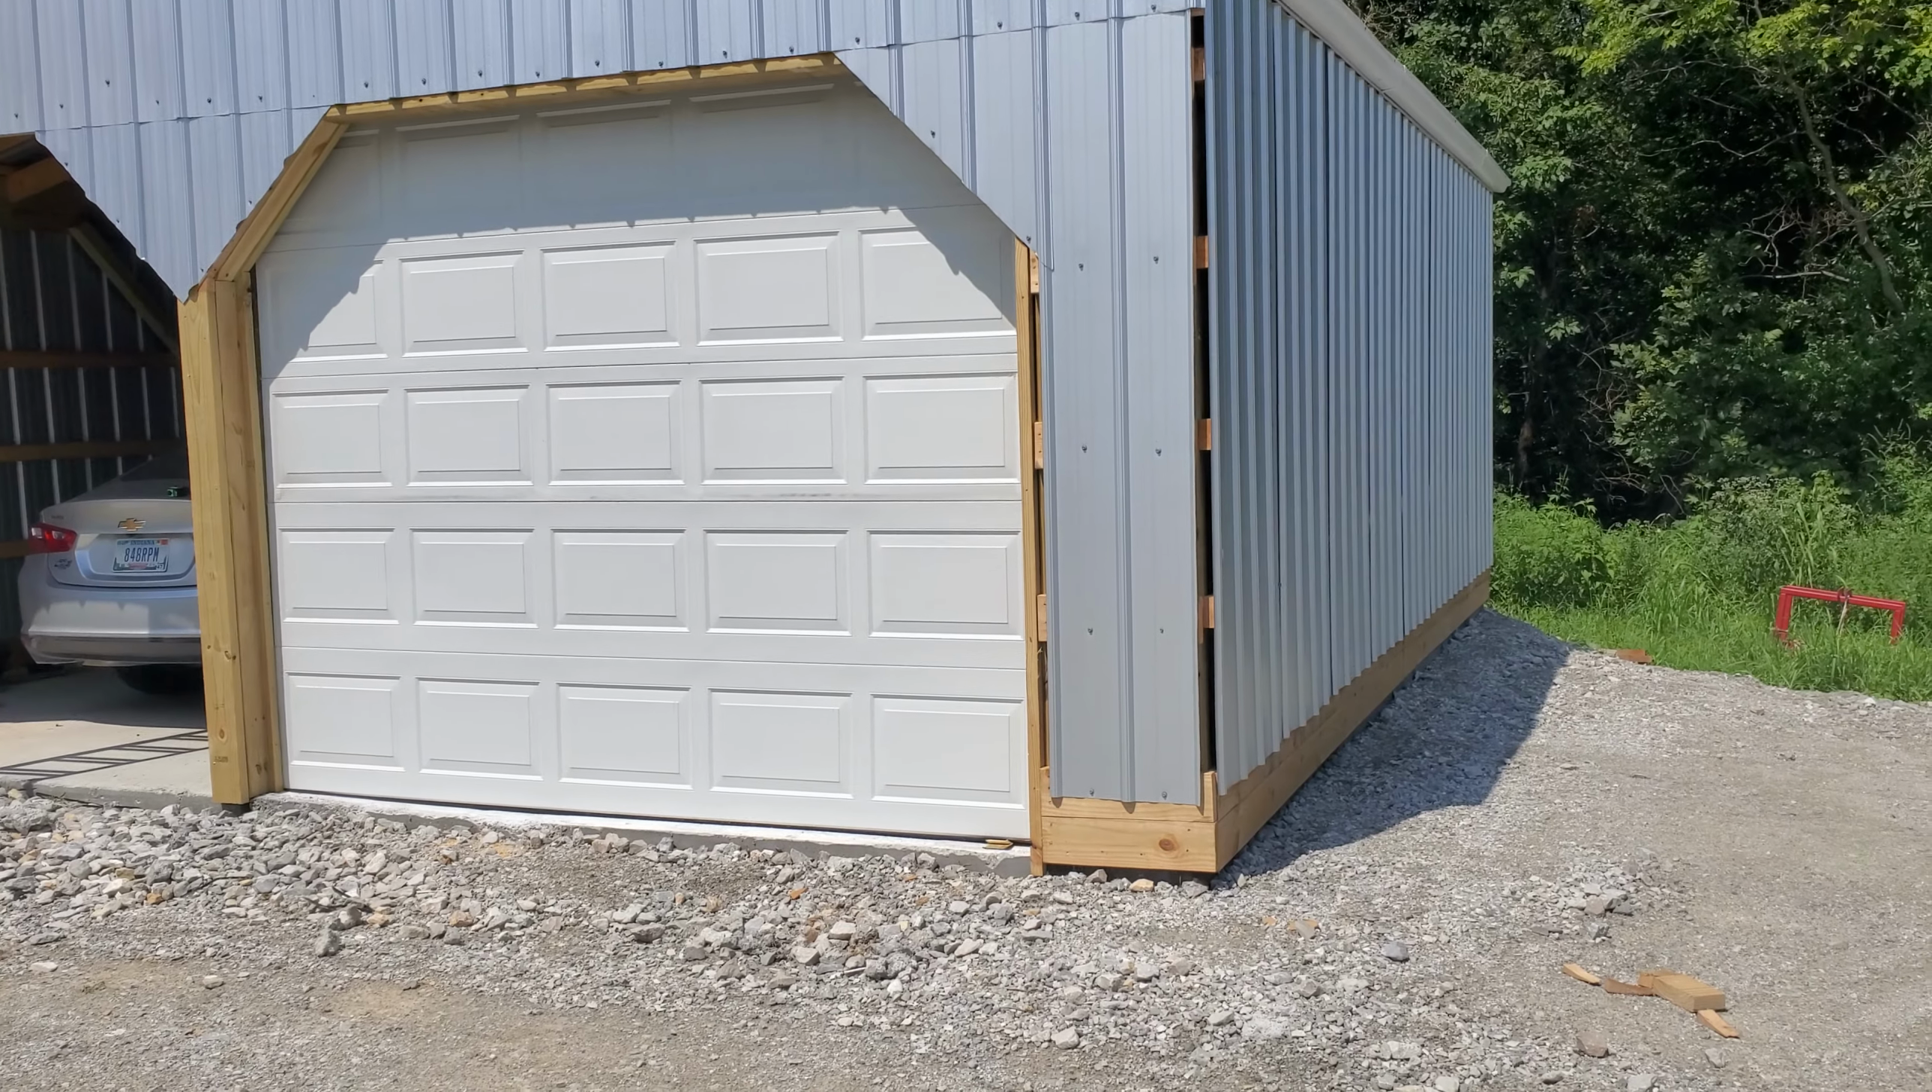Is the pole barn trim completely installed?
No.